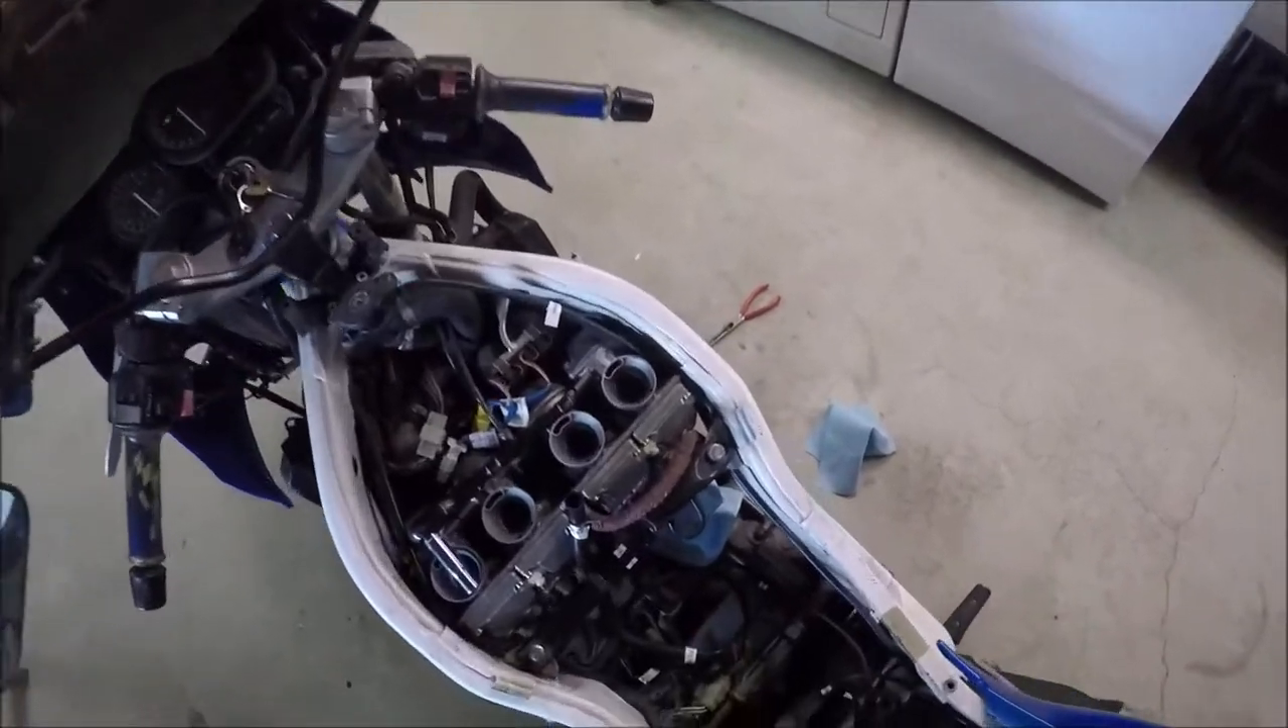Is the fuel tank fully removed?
Yes.